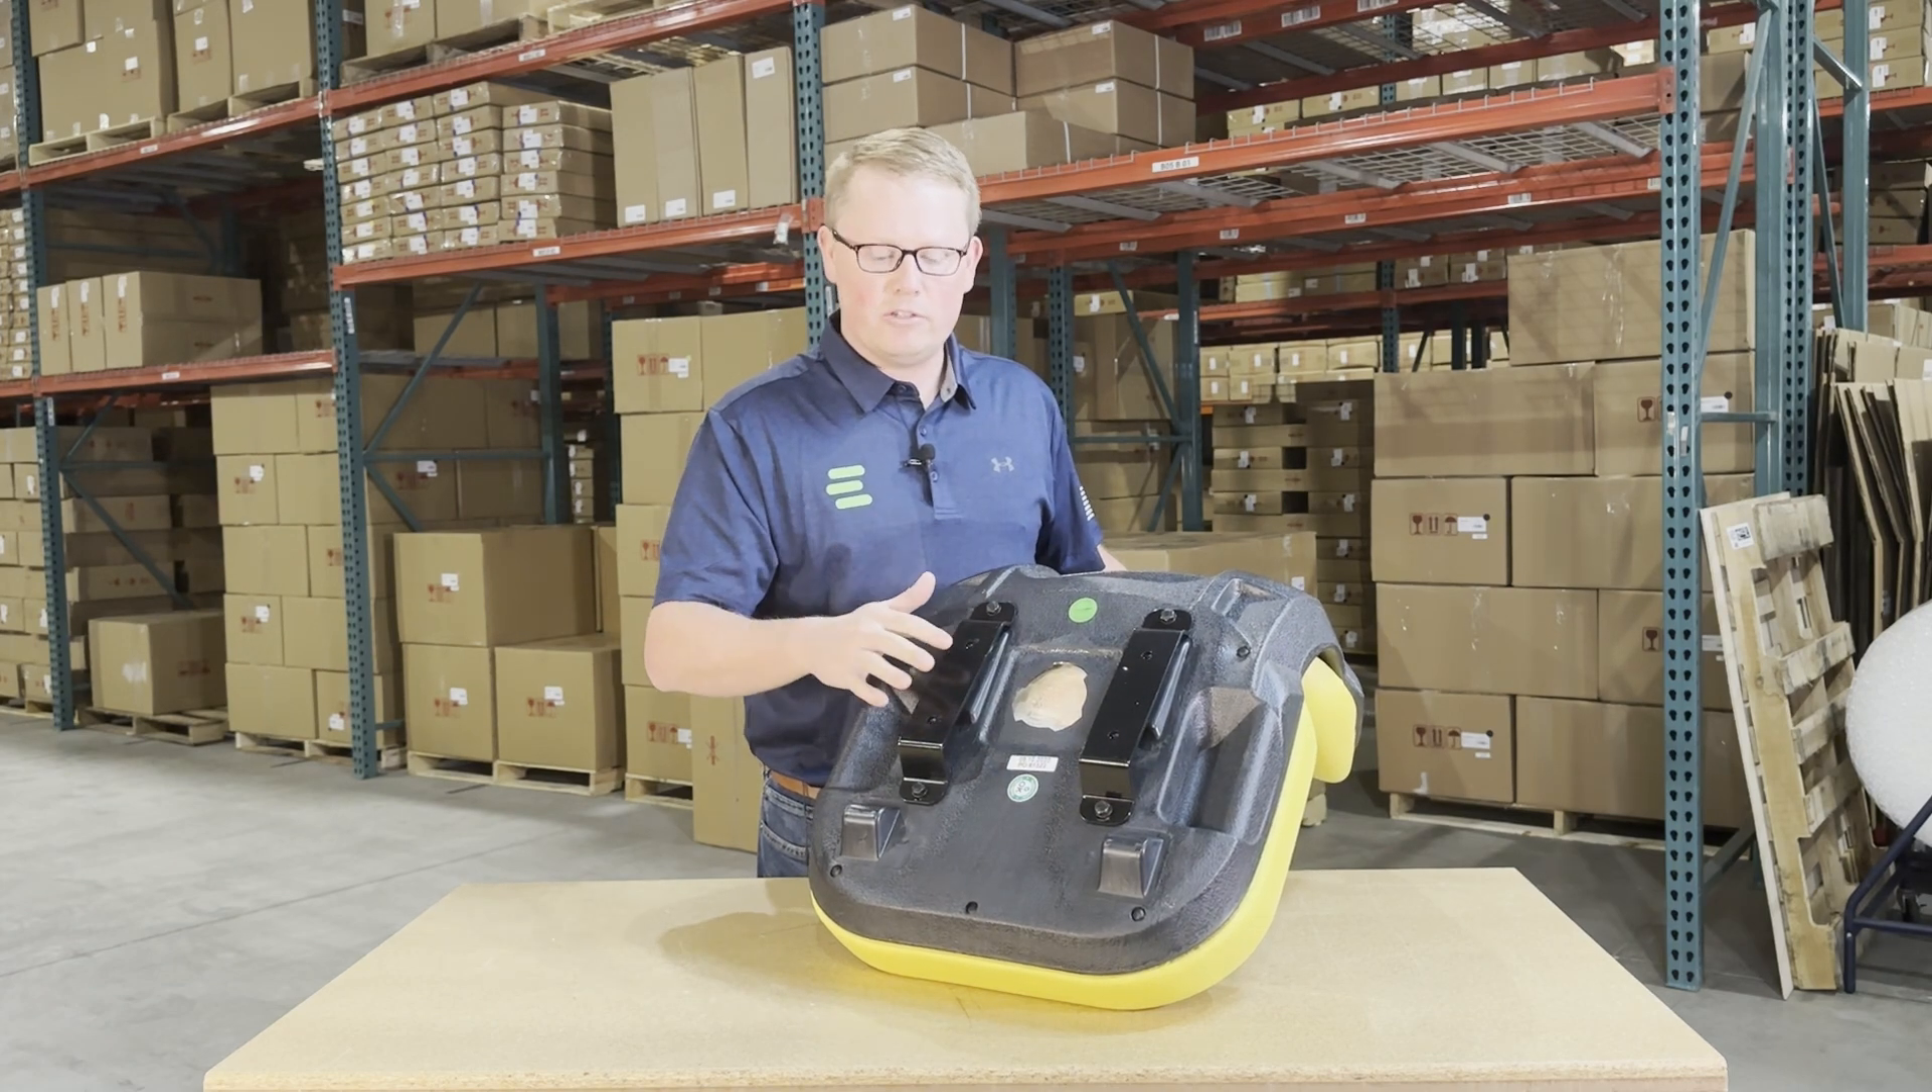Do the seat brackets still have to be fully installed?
No.